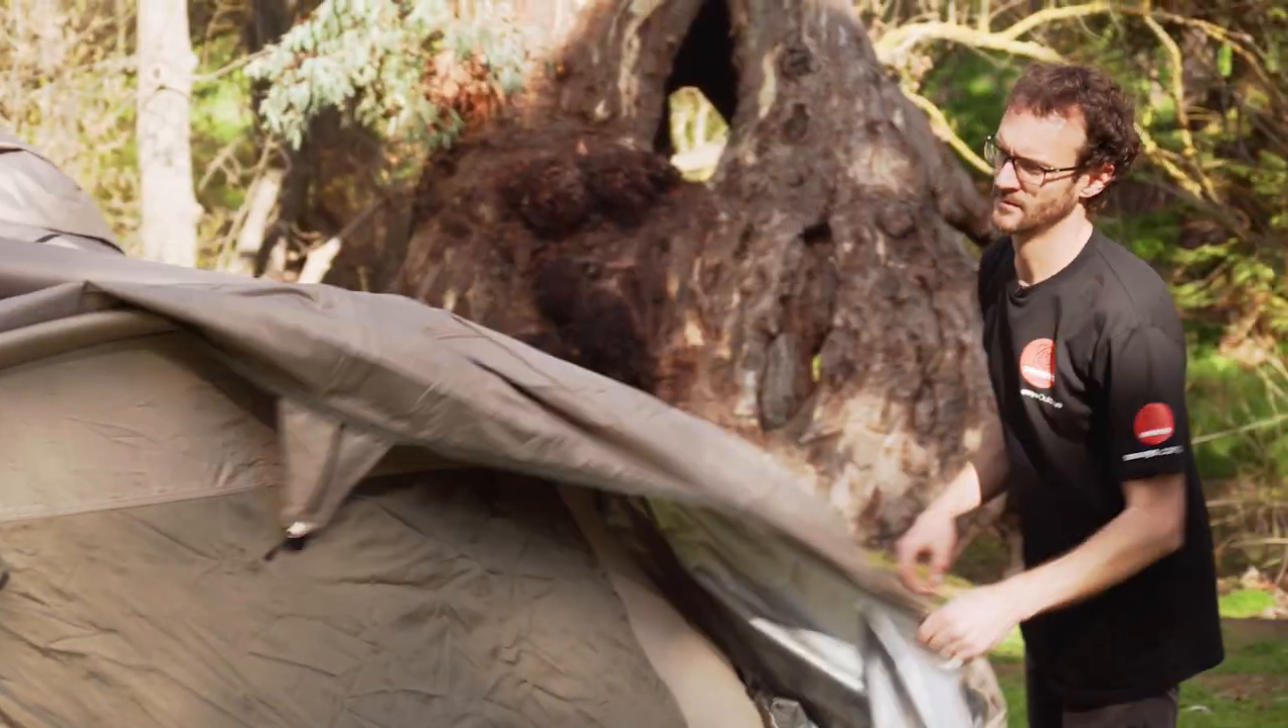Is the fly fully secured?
No.